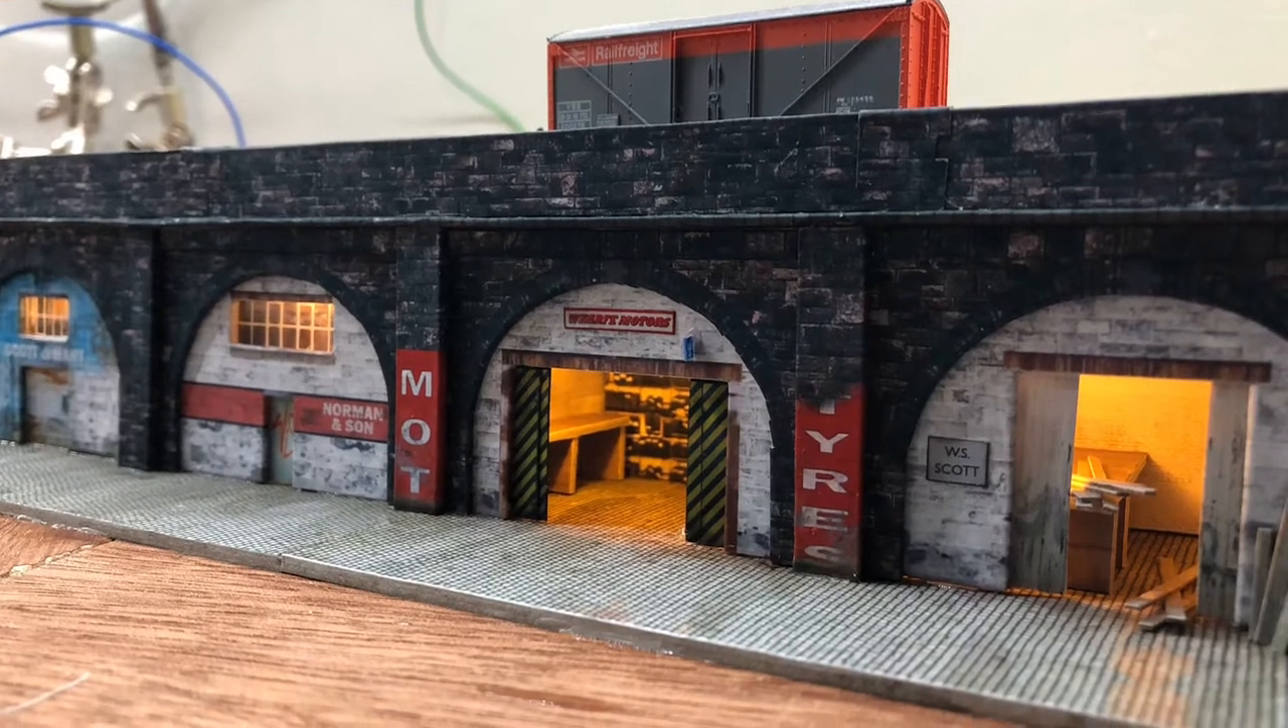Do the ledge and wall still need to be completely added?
No.